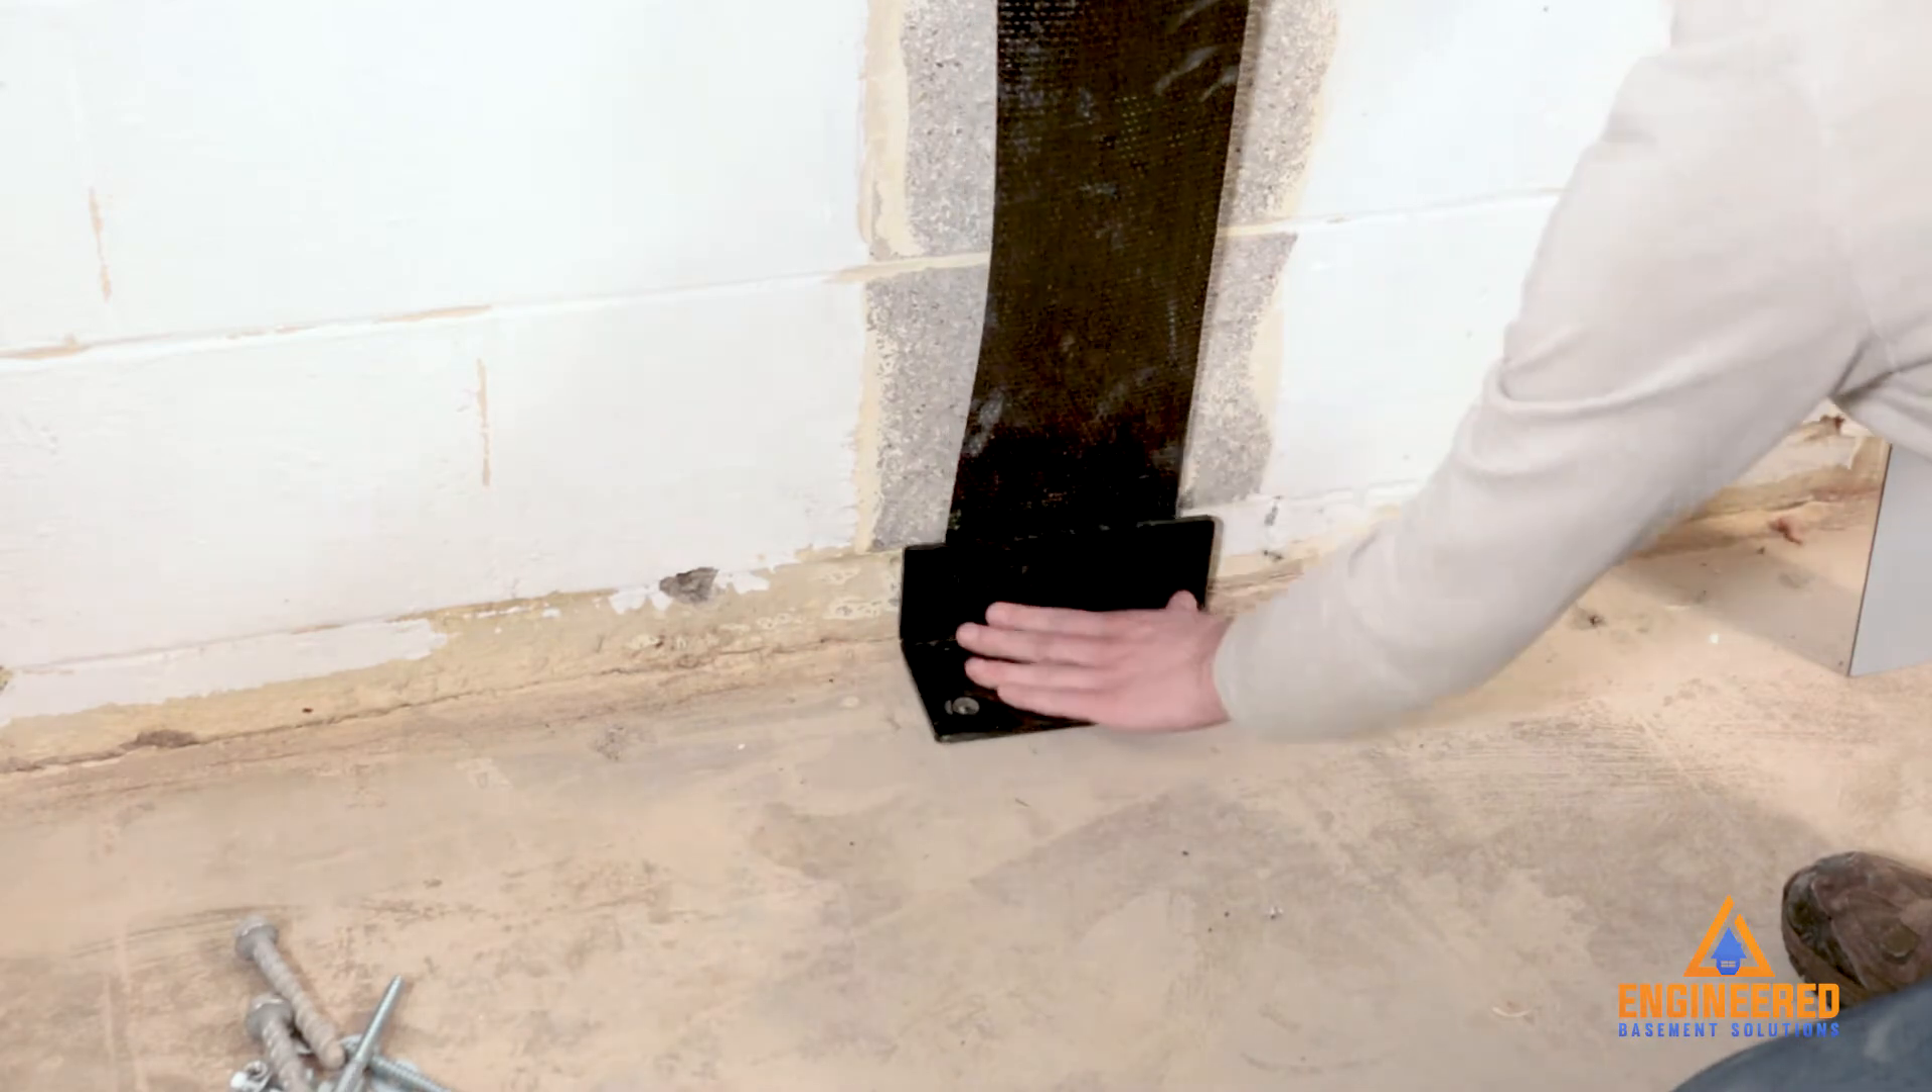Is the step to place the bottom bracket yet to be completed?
No.